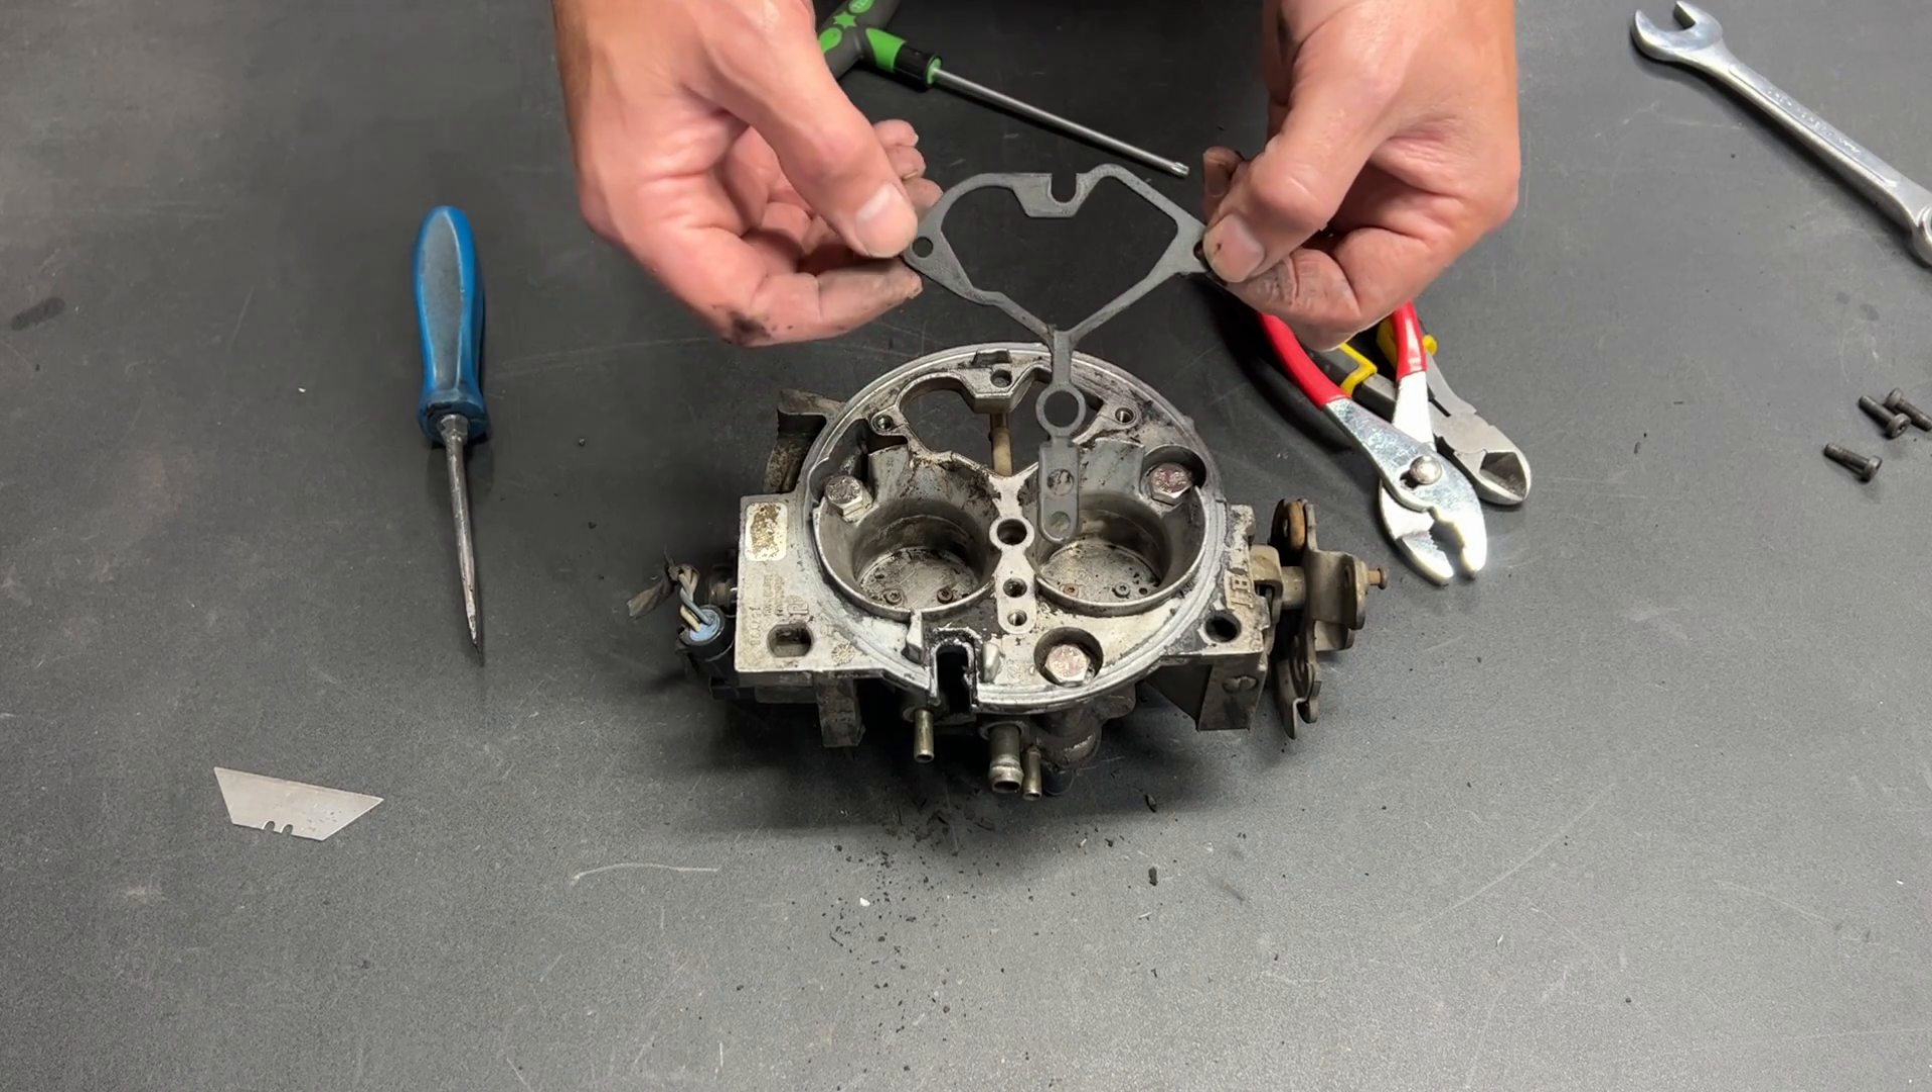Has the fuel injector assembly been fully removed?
Yes.